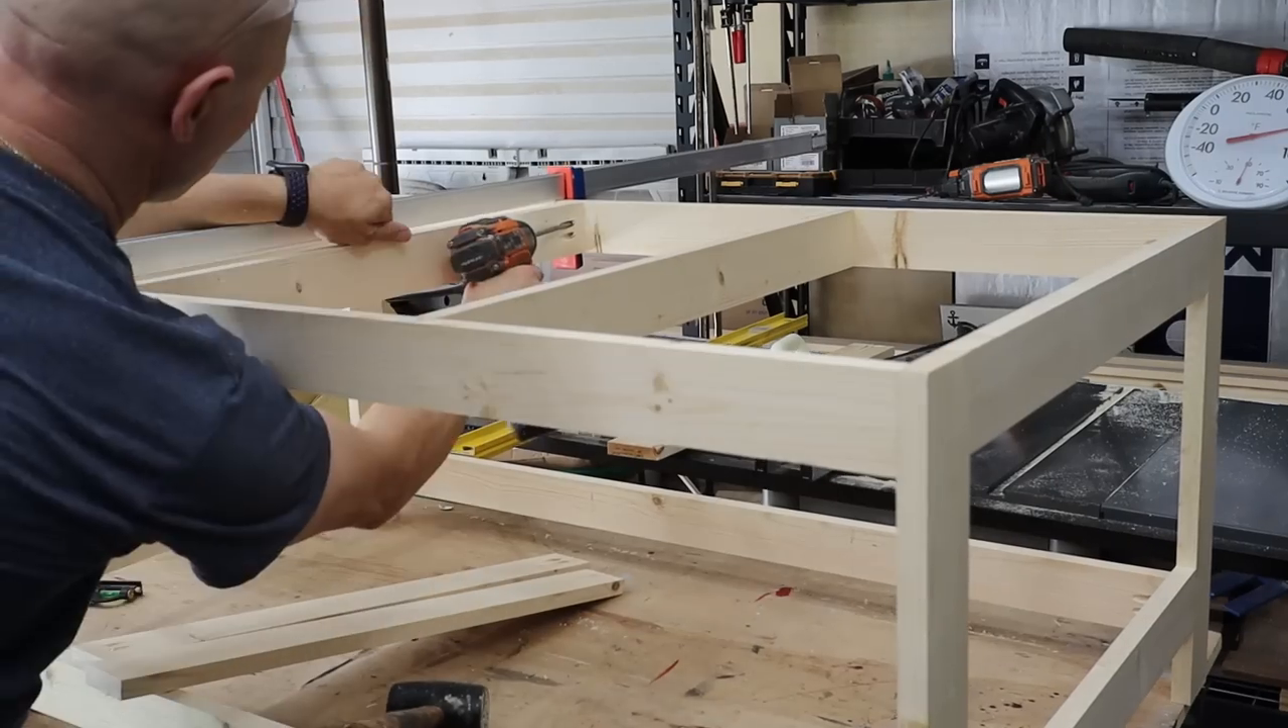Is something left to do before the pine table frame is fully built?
Yes.